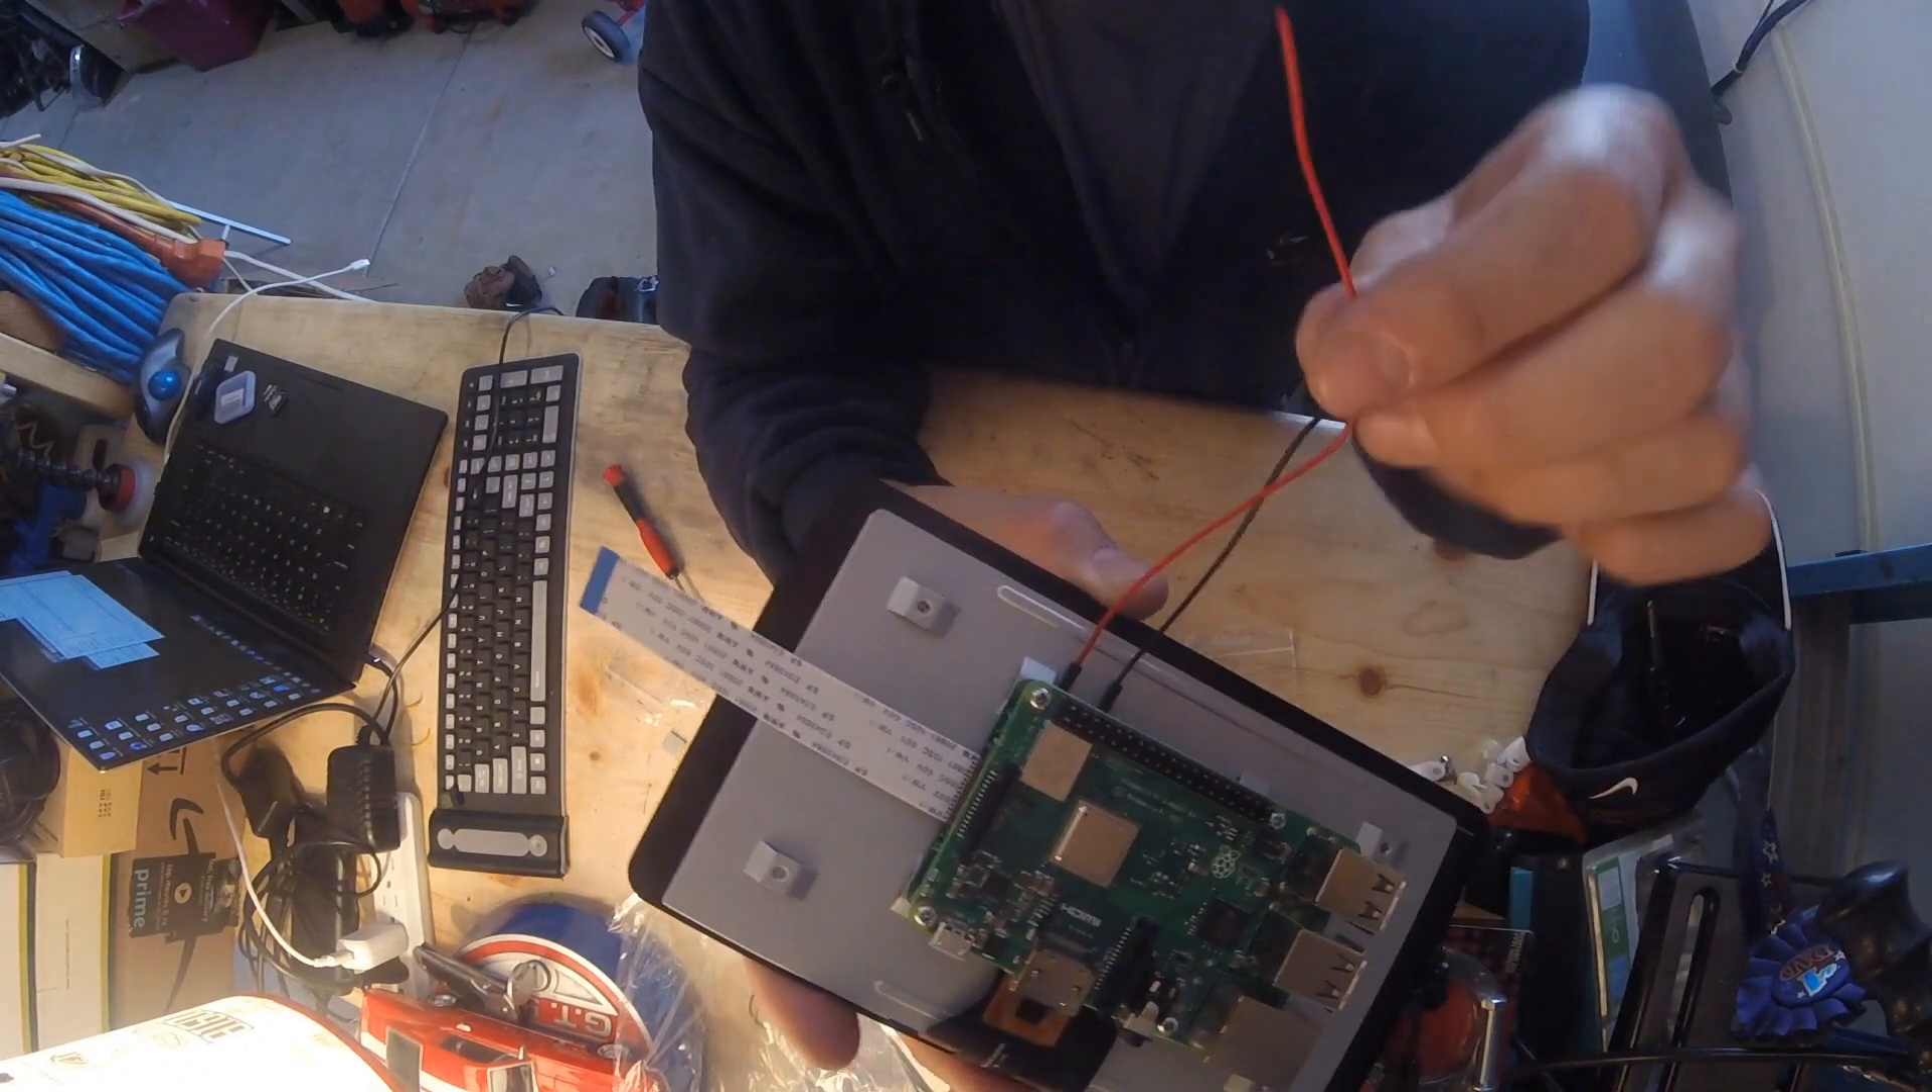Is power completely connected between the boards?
No.